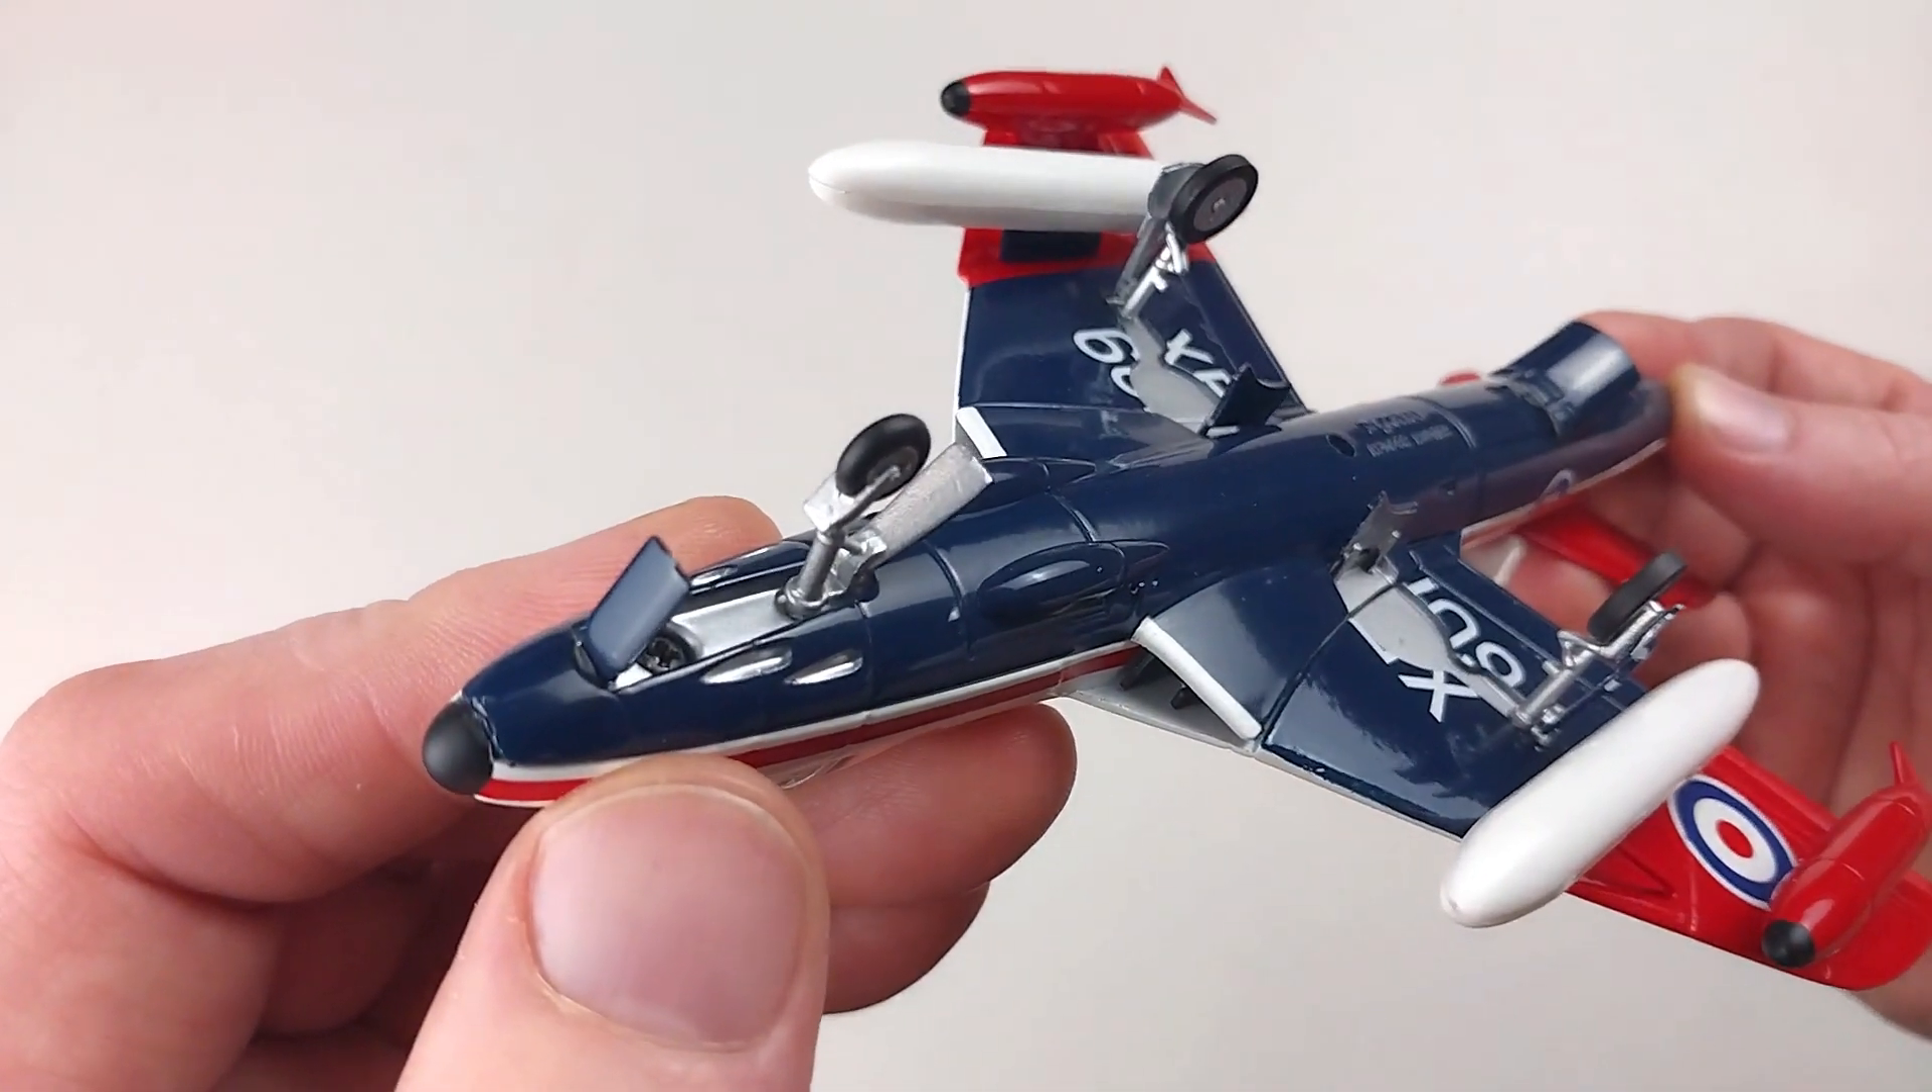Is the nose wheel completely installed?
Yes.